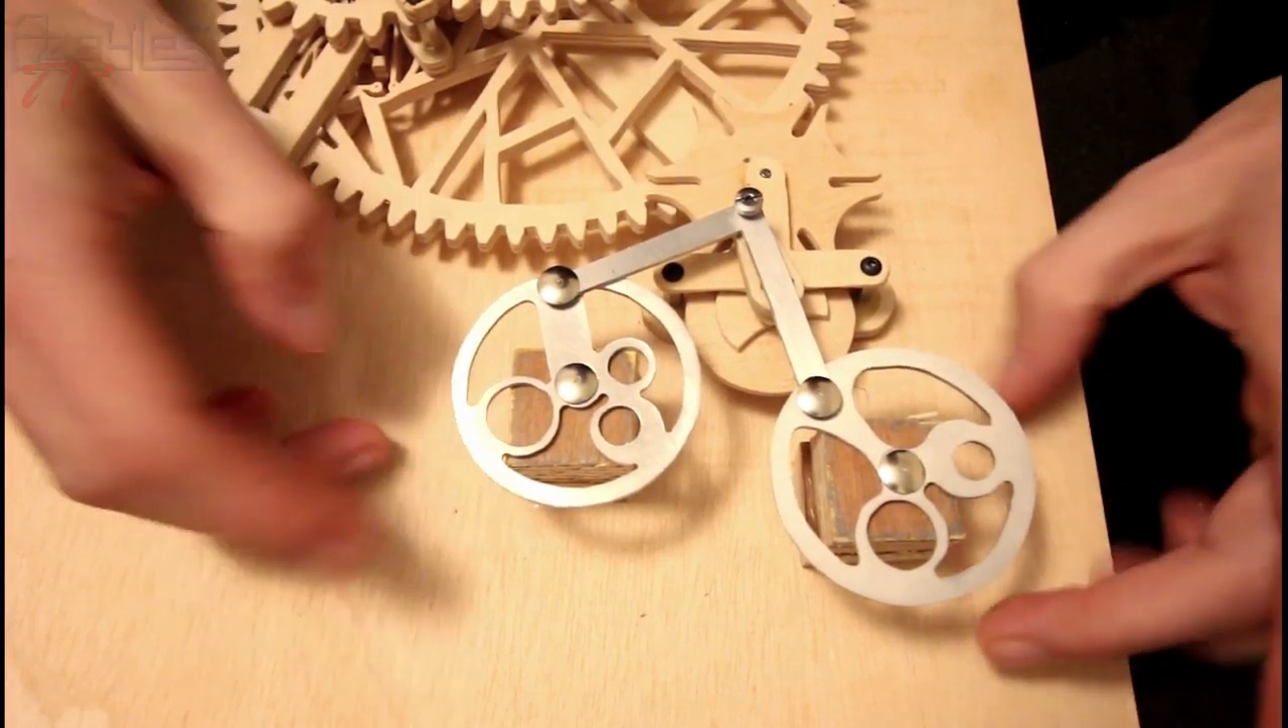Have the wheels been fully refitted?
Yes.